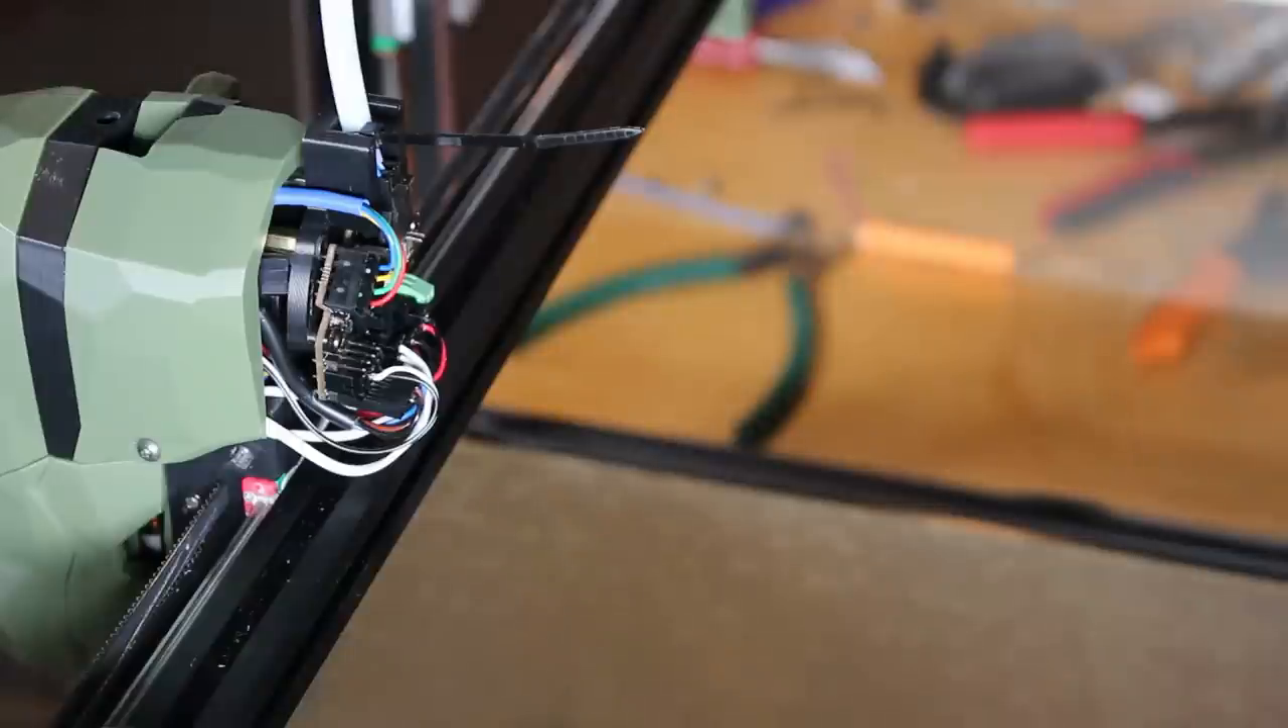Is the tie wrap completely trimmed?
No.